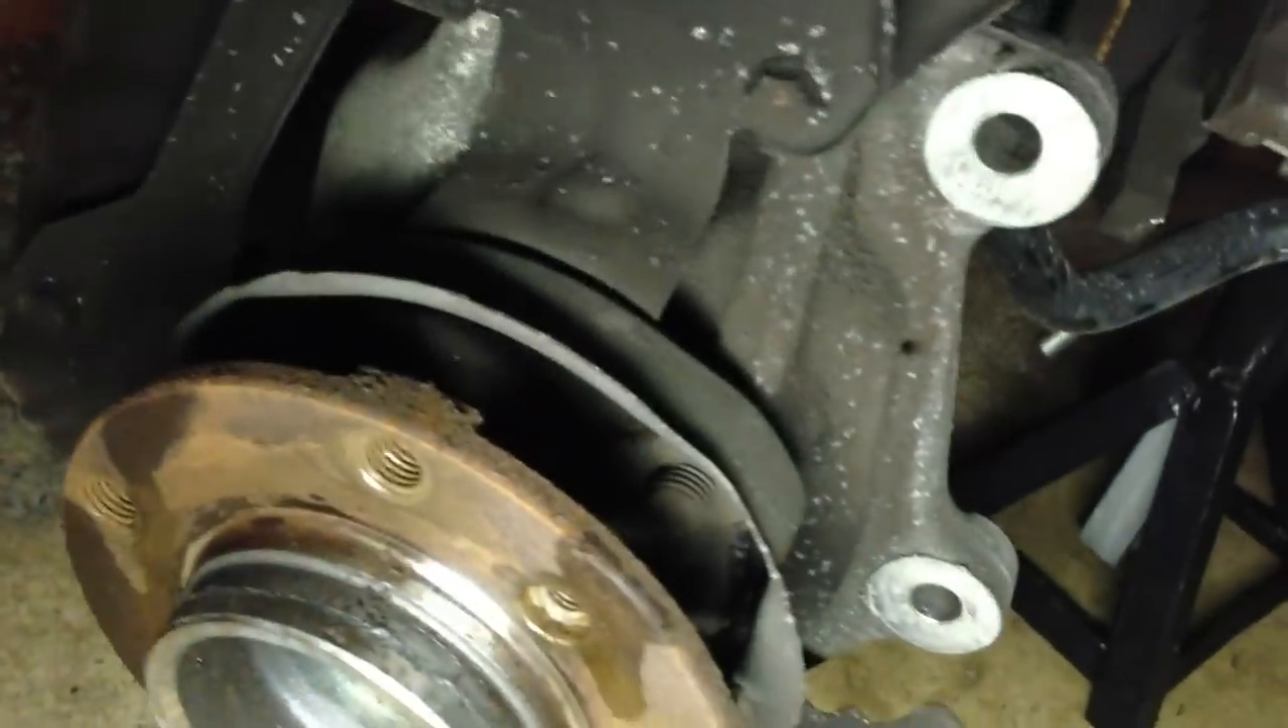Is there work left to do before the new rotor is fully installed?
Yes.